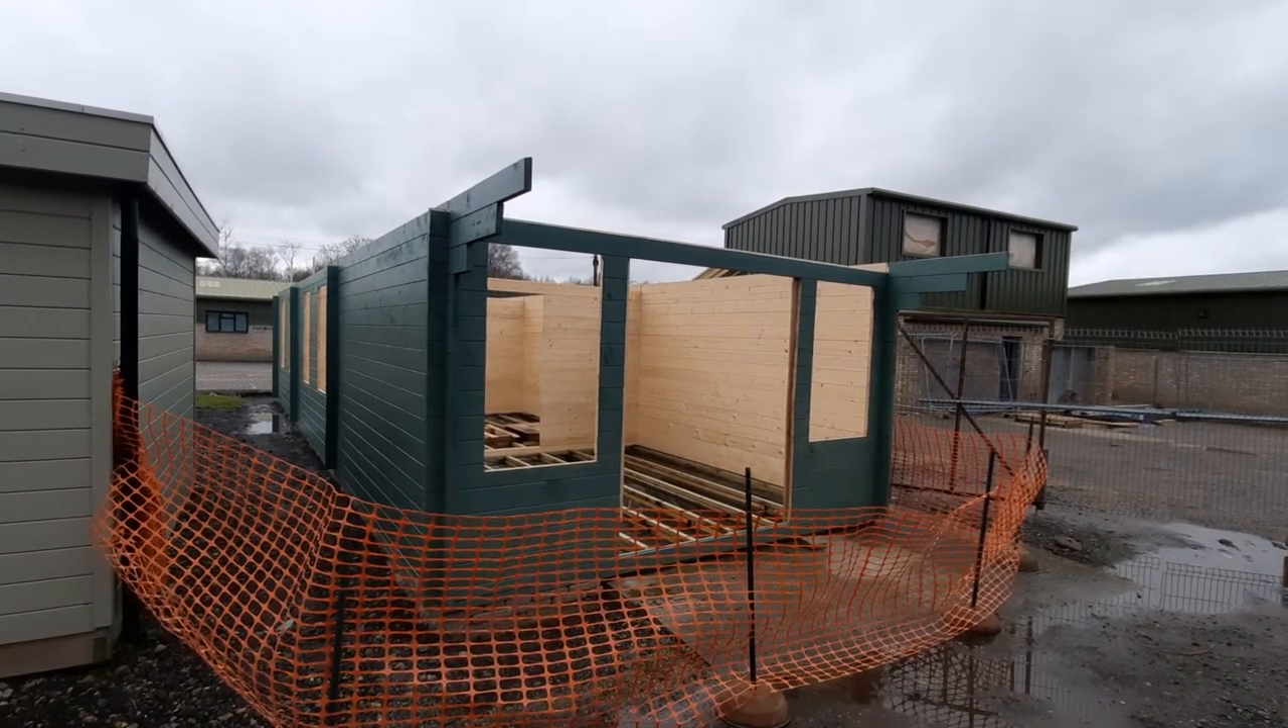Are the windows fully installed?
No.